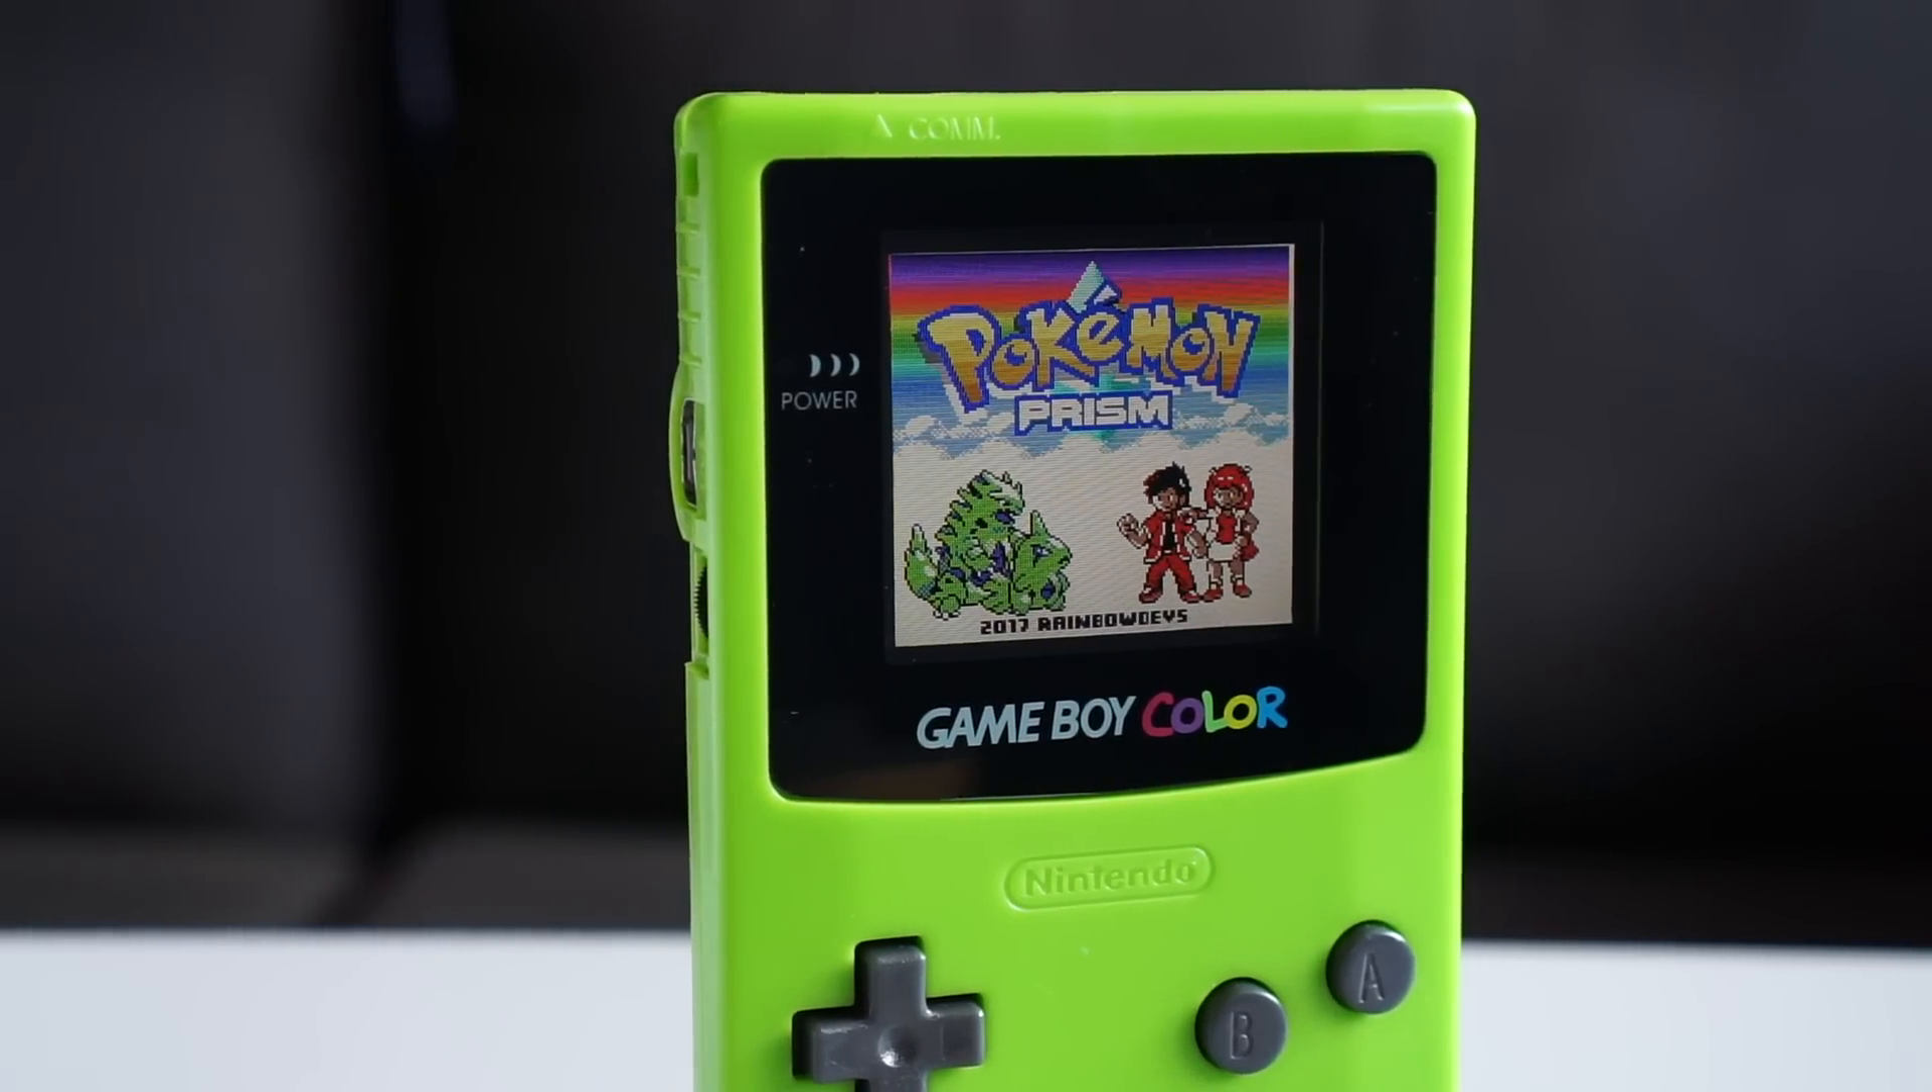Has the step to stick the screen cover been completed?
Yes.